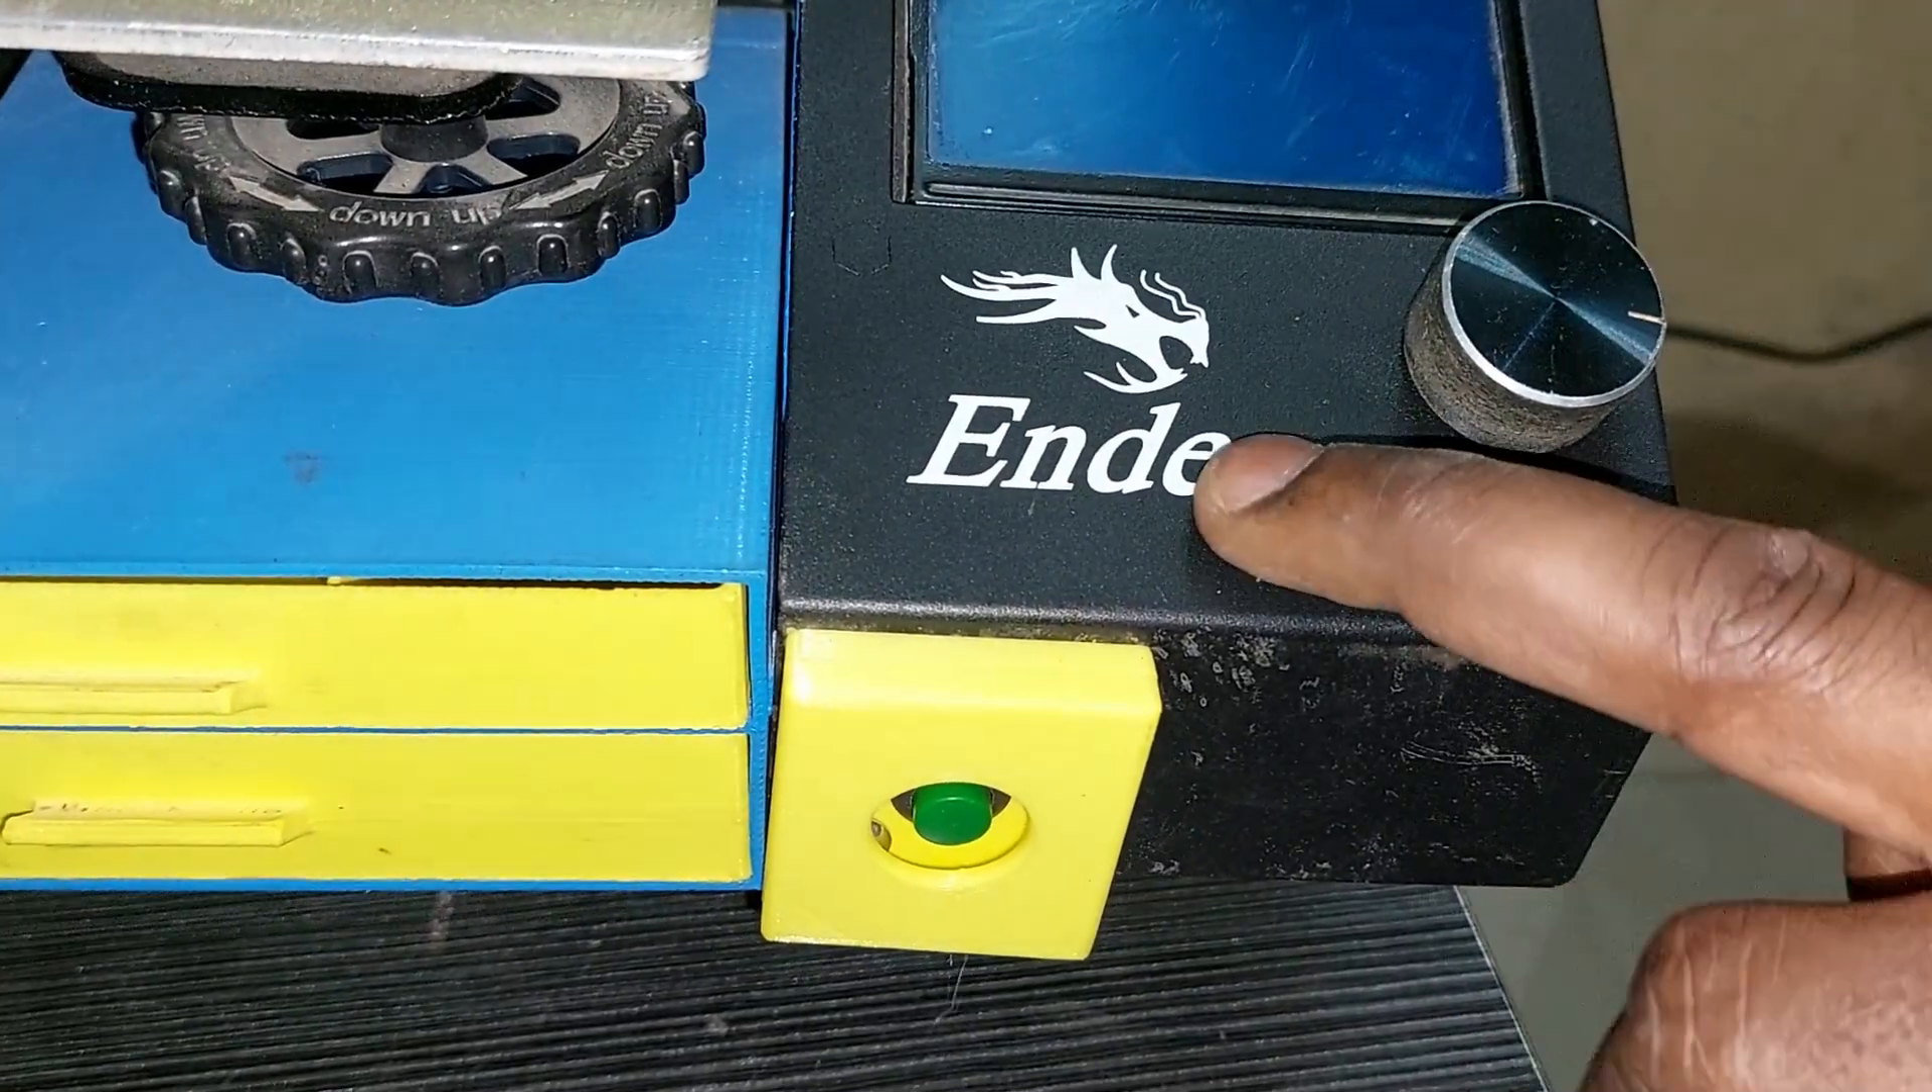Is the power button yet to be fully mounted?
No.